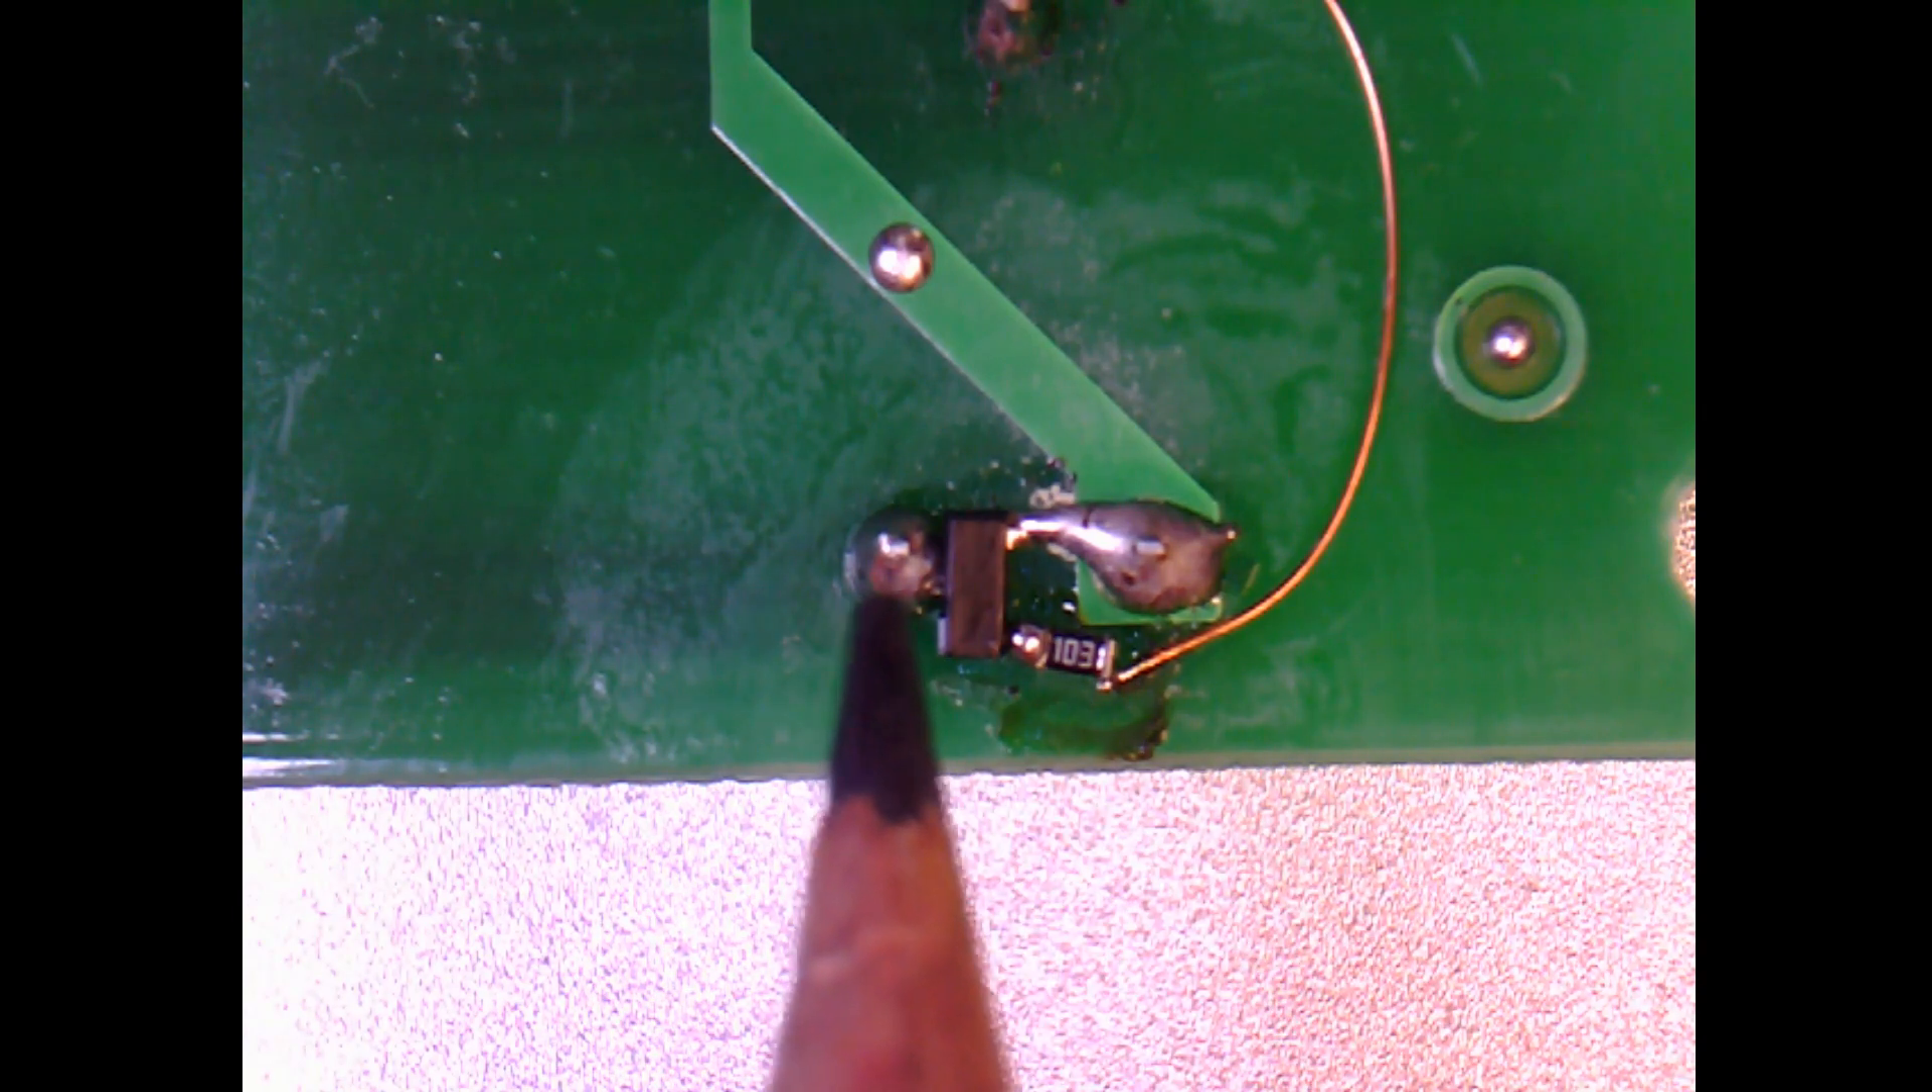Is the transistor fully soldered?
Yes.